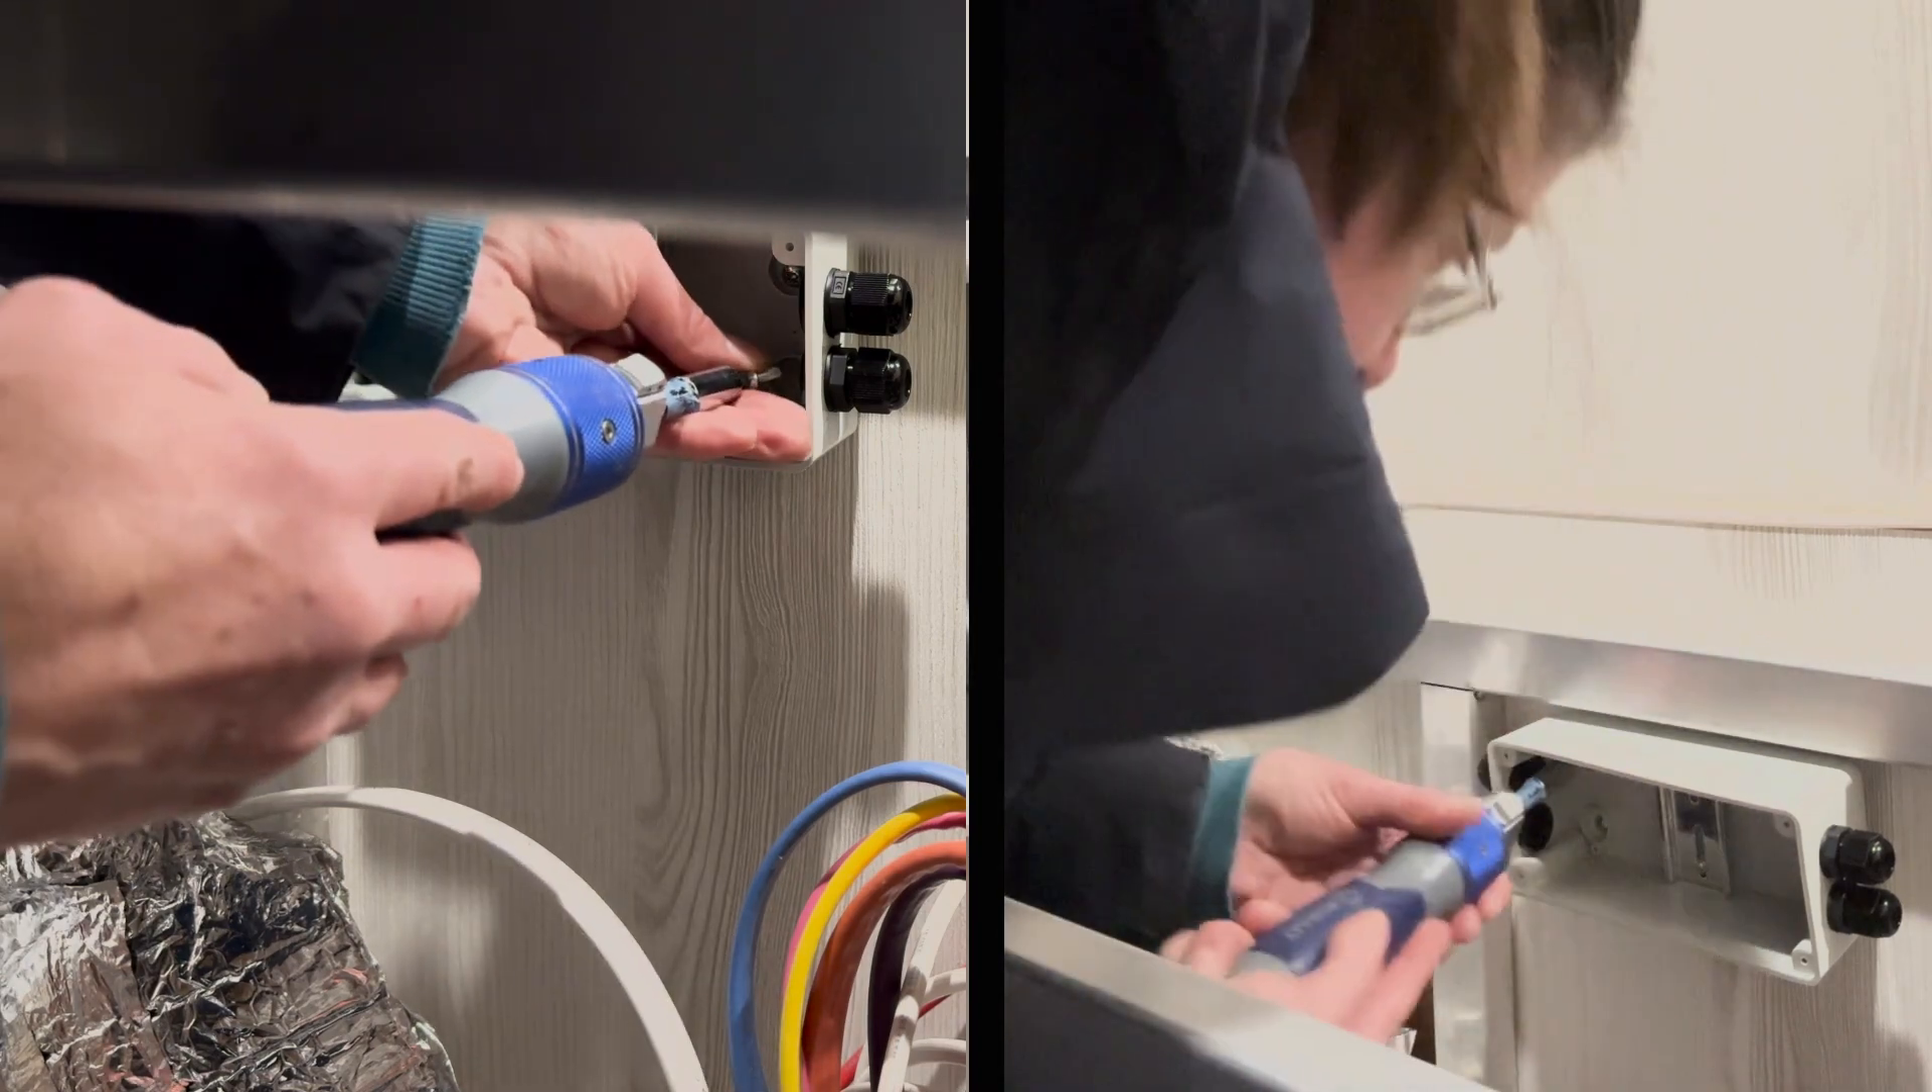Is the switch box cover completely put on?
No.